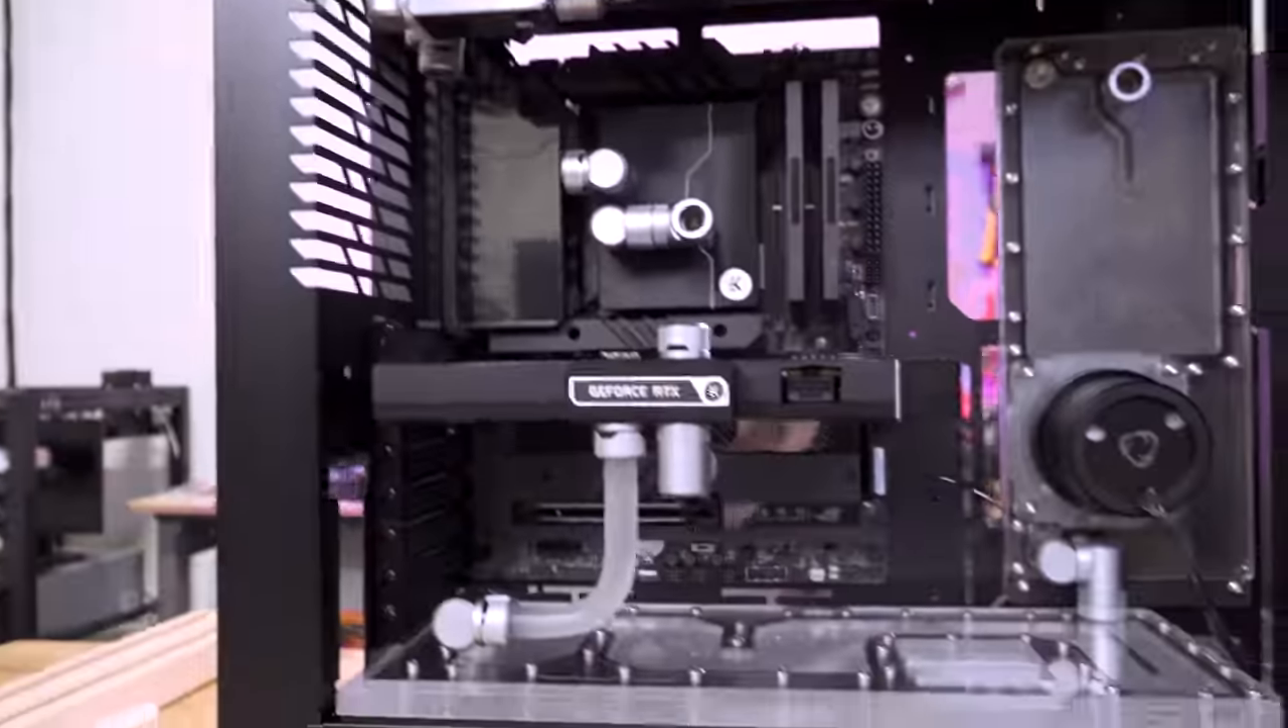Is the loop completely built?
No.